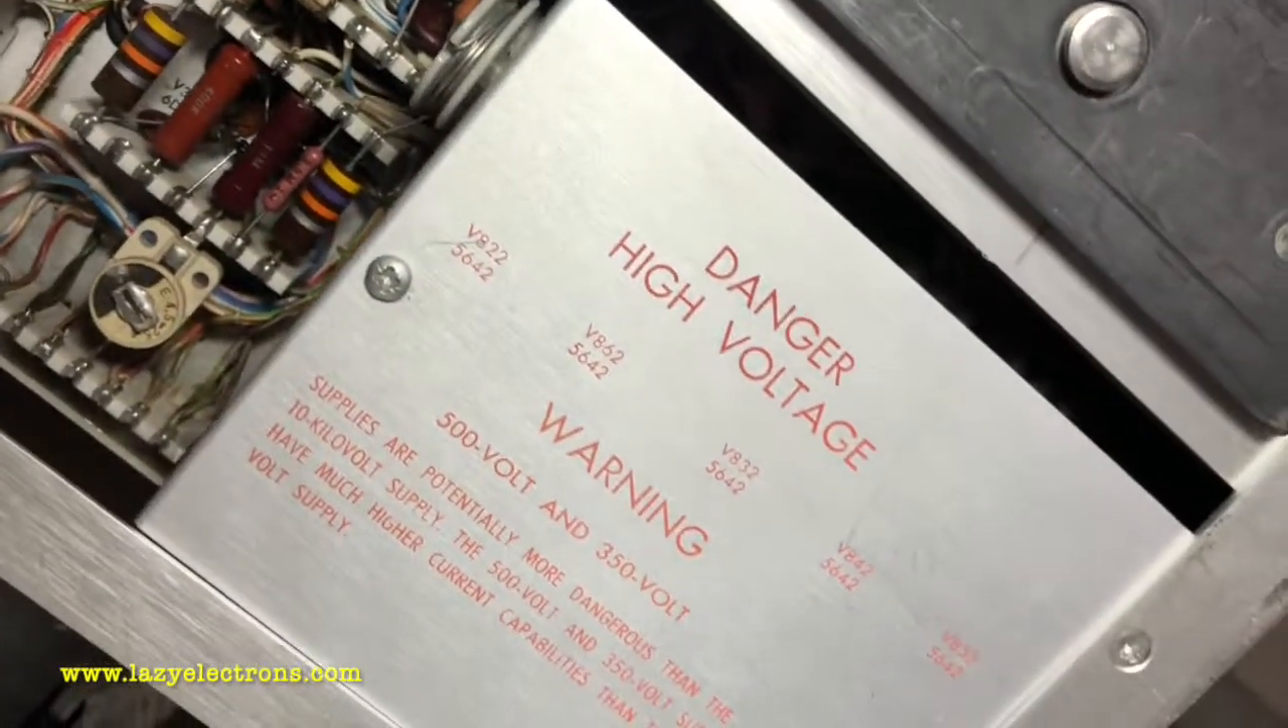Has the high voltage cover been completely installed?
Yes.